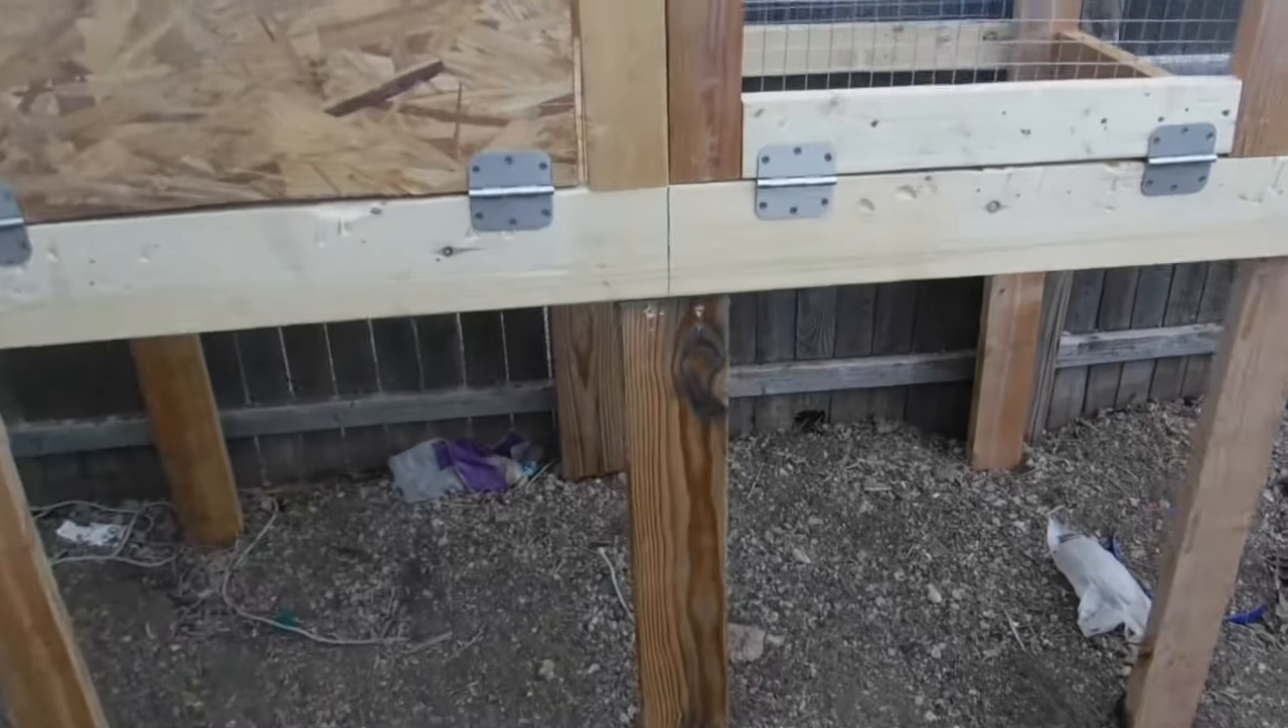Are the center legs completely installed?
Yes.